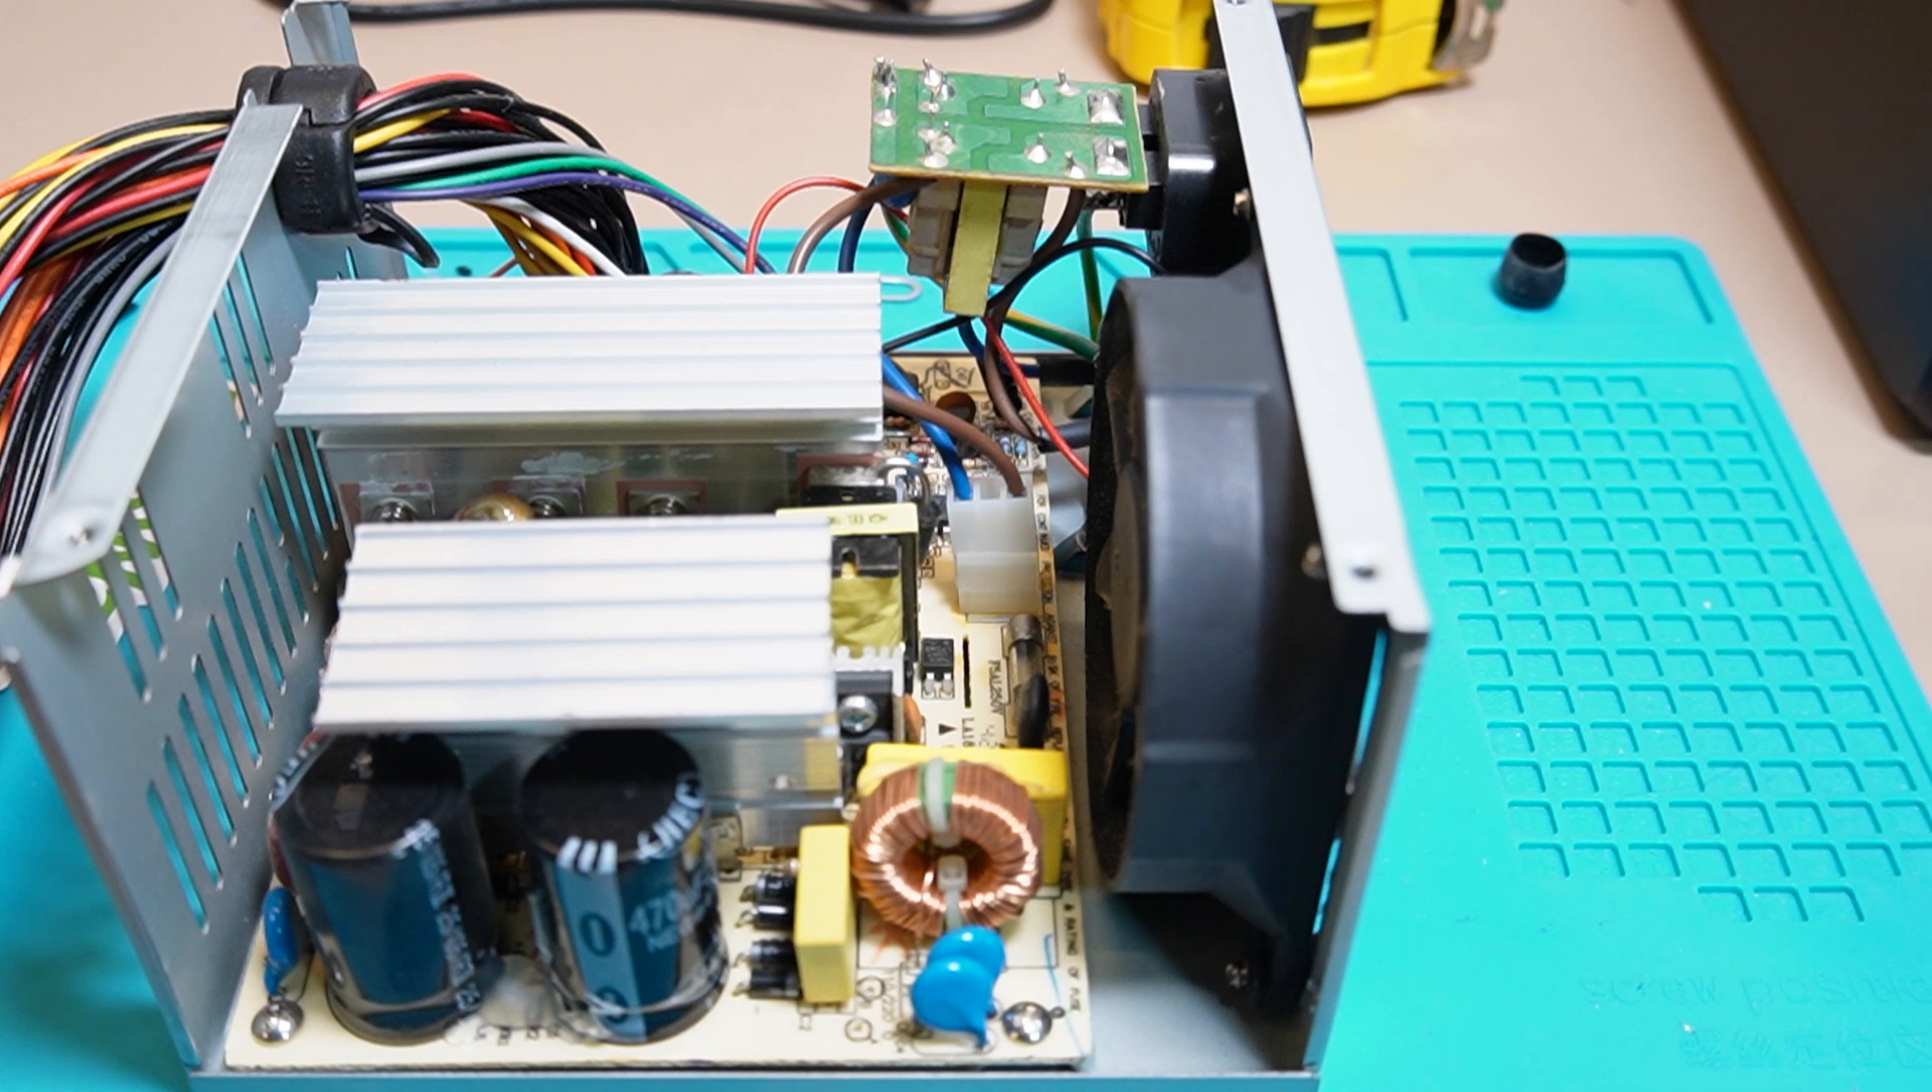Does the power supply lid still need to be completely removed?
No.